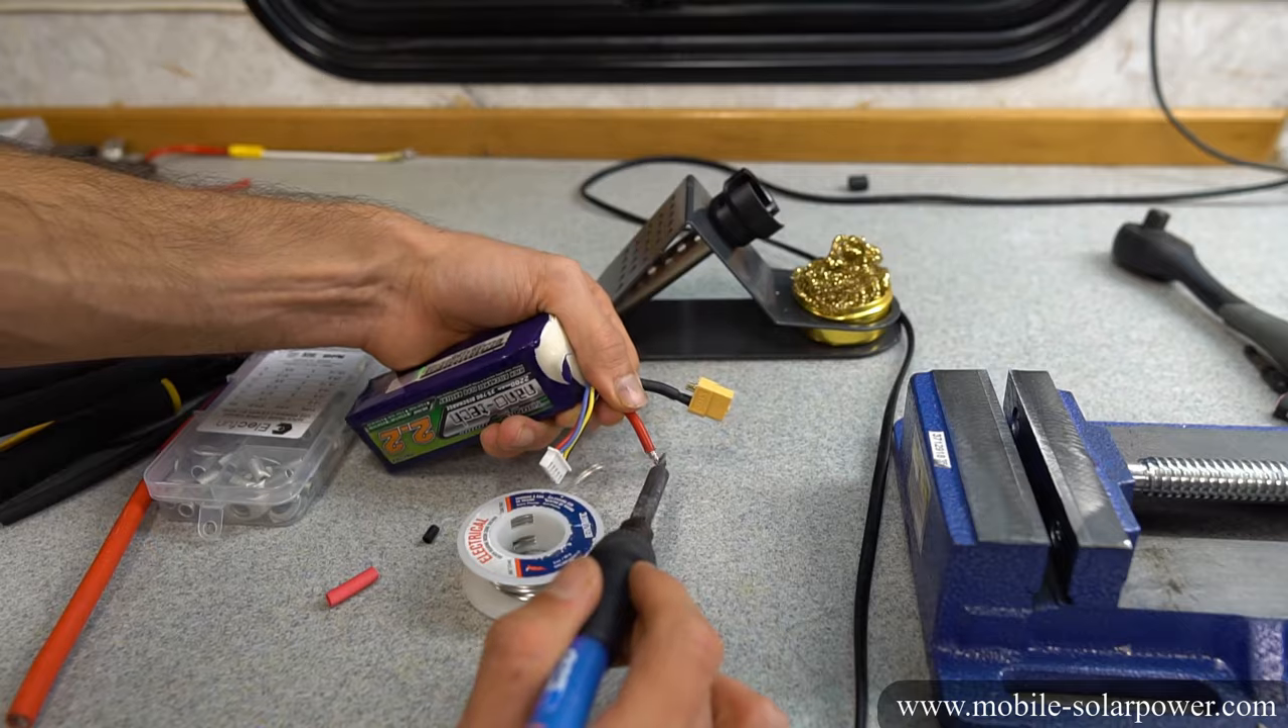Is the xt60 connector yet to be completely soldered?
Yes.